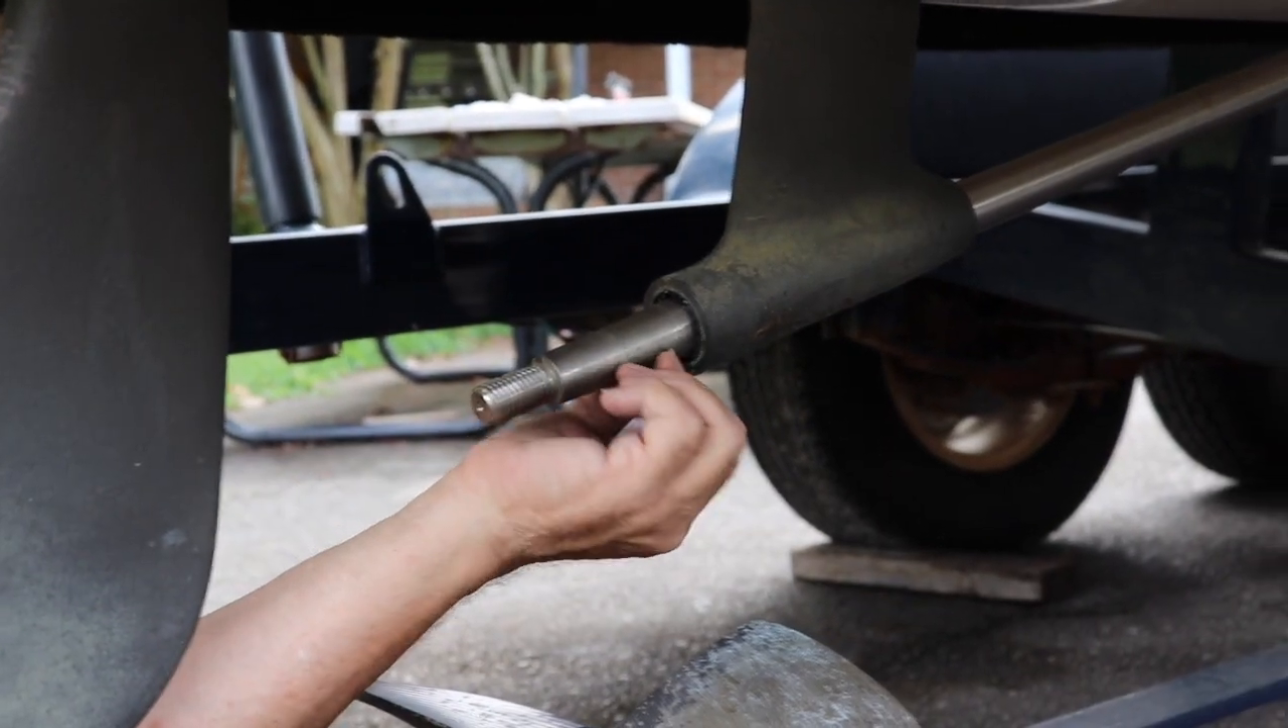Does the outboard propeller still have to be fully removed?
No.